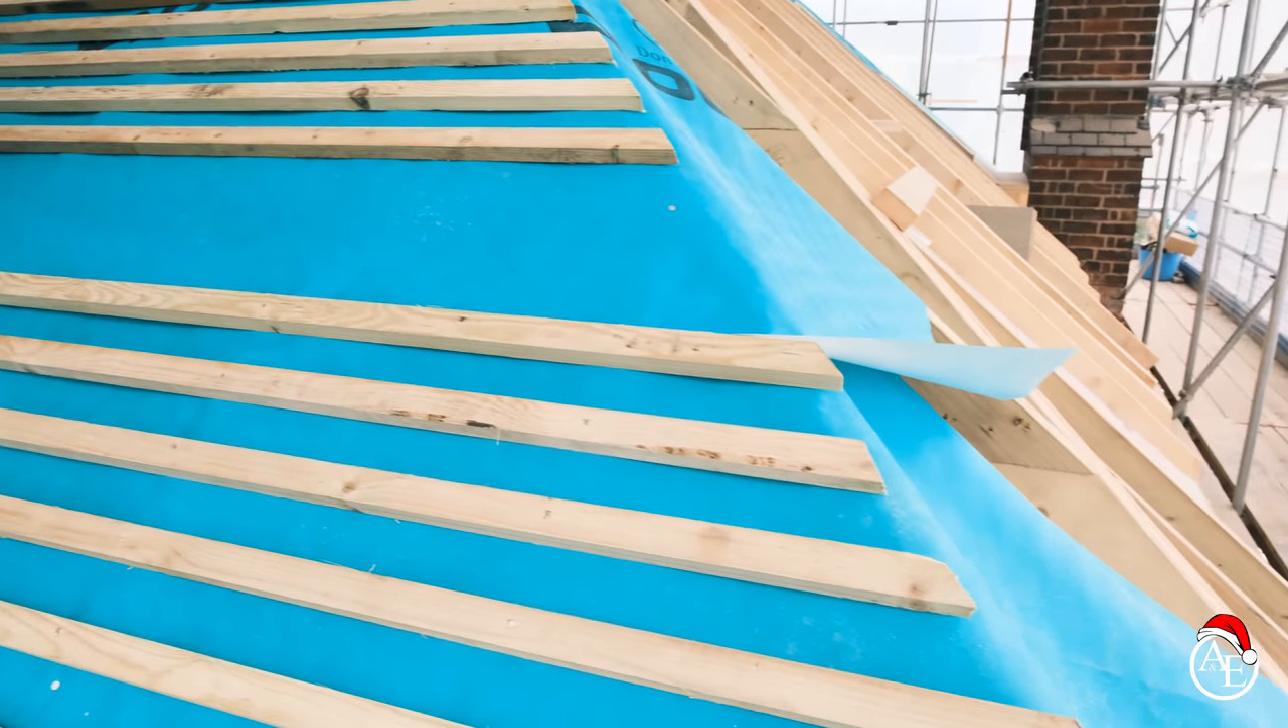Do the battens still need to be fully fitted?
Yes.